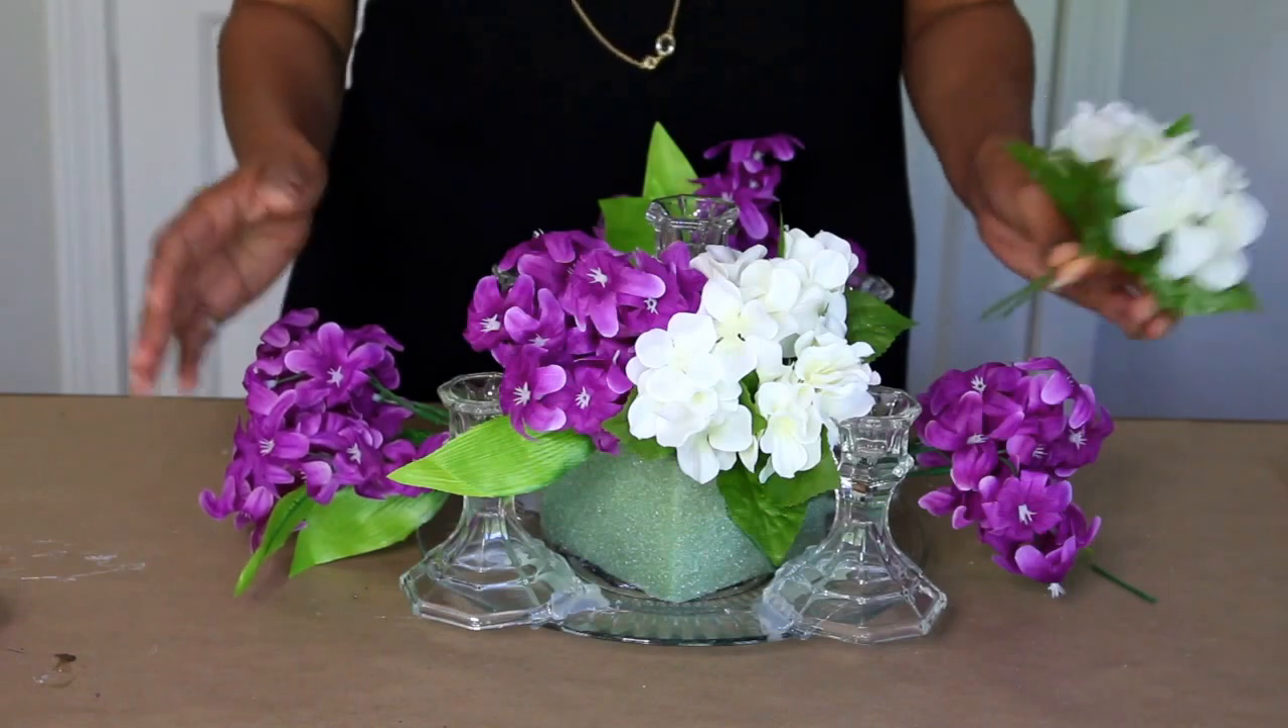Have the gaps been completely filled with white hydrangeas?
No.